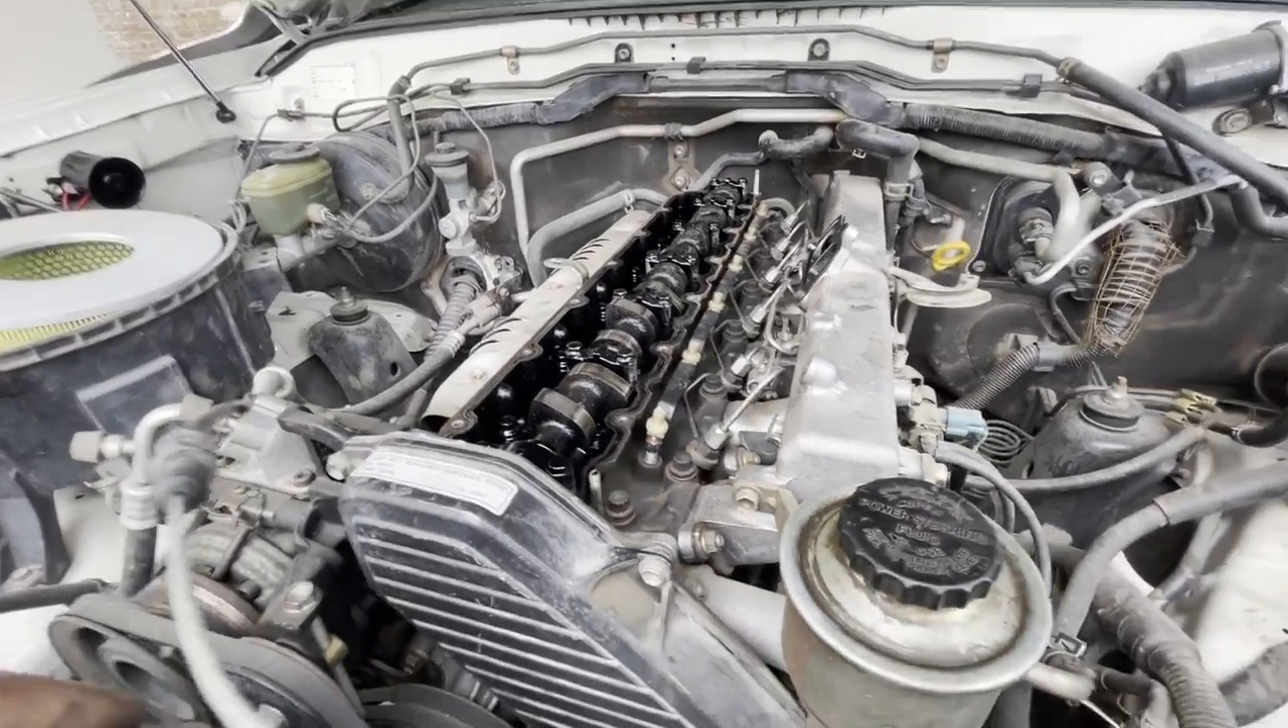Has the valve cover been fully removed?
Yes.